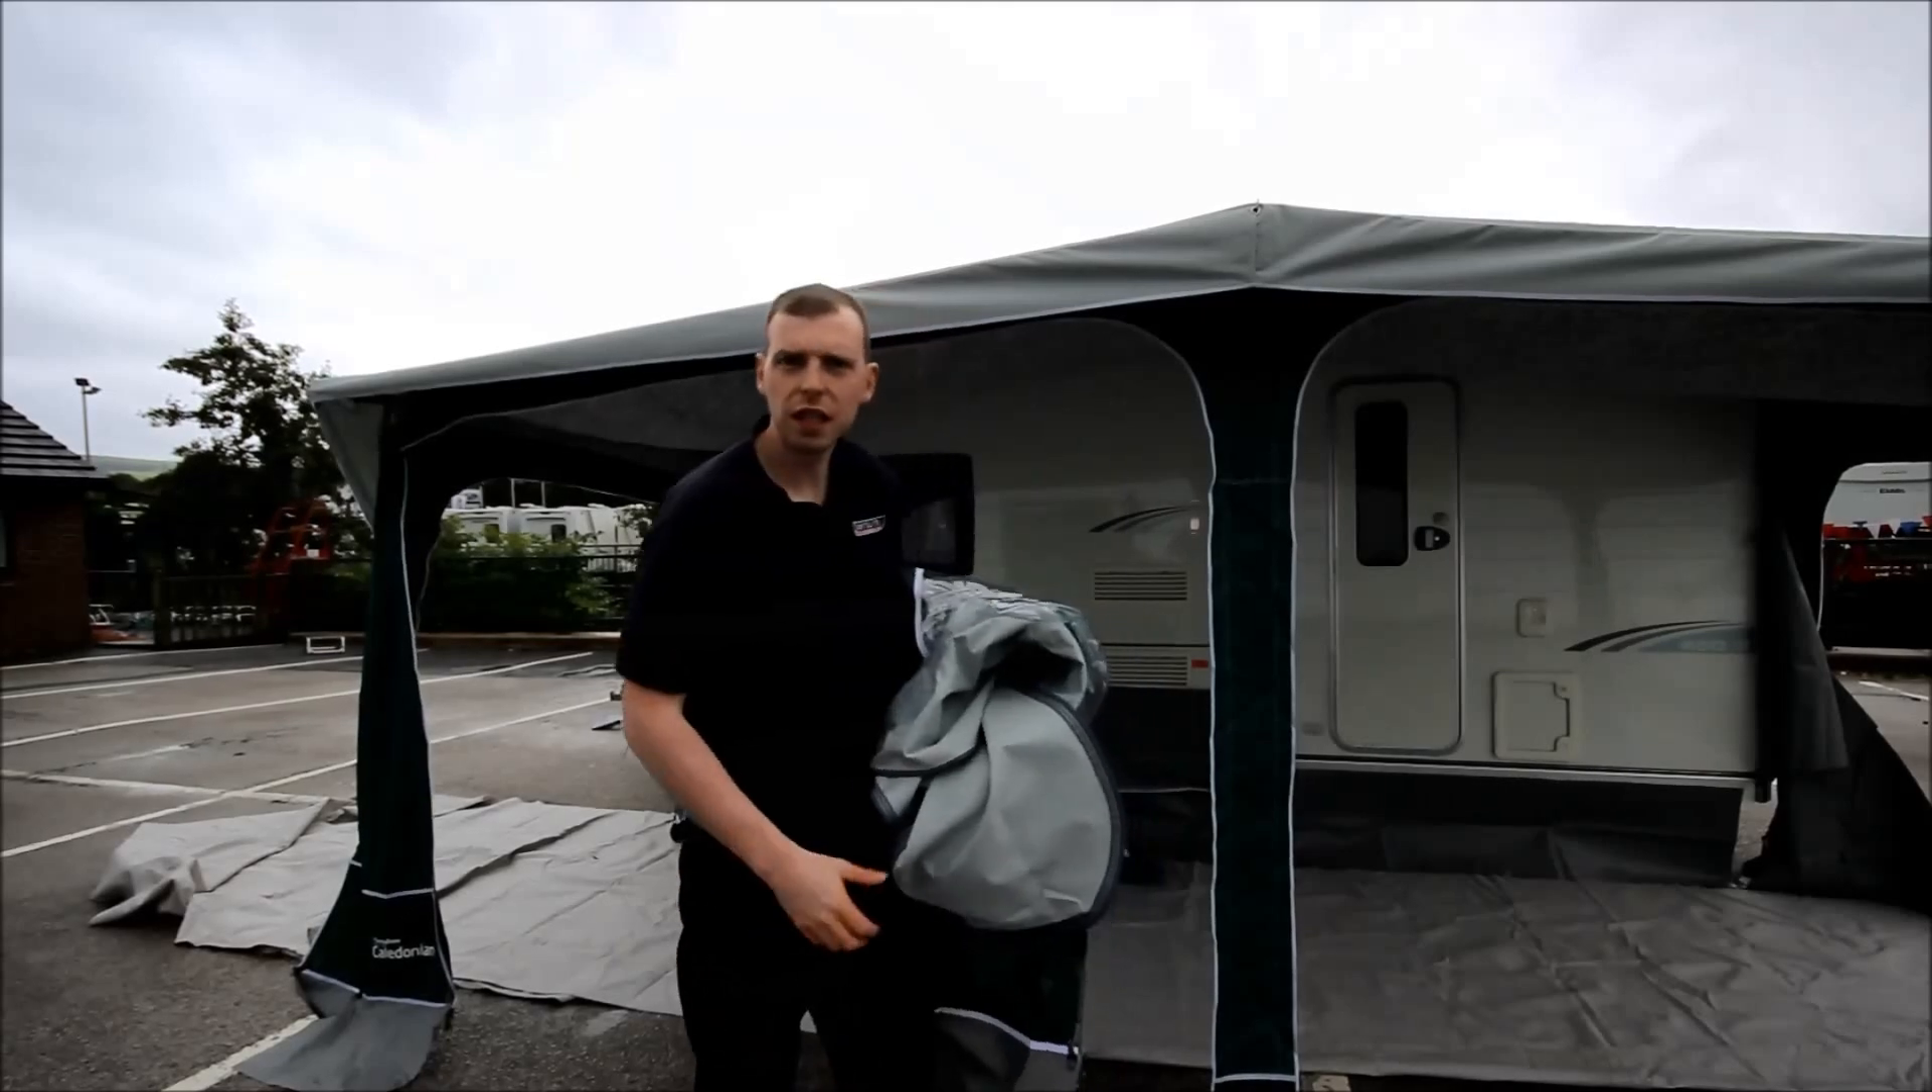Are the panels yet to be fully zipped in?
Yes.